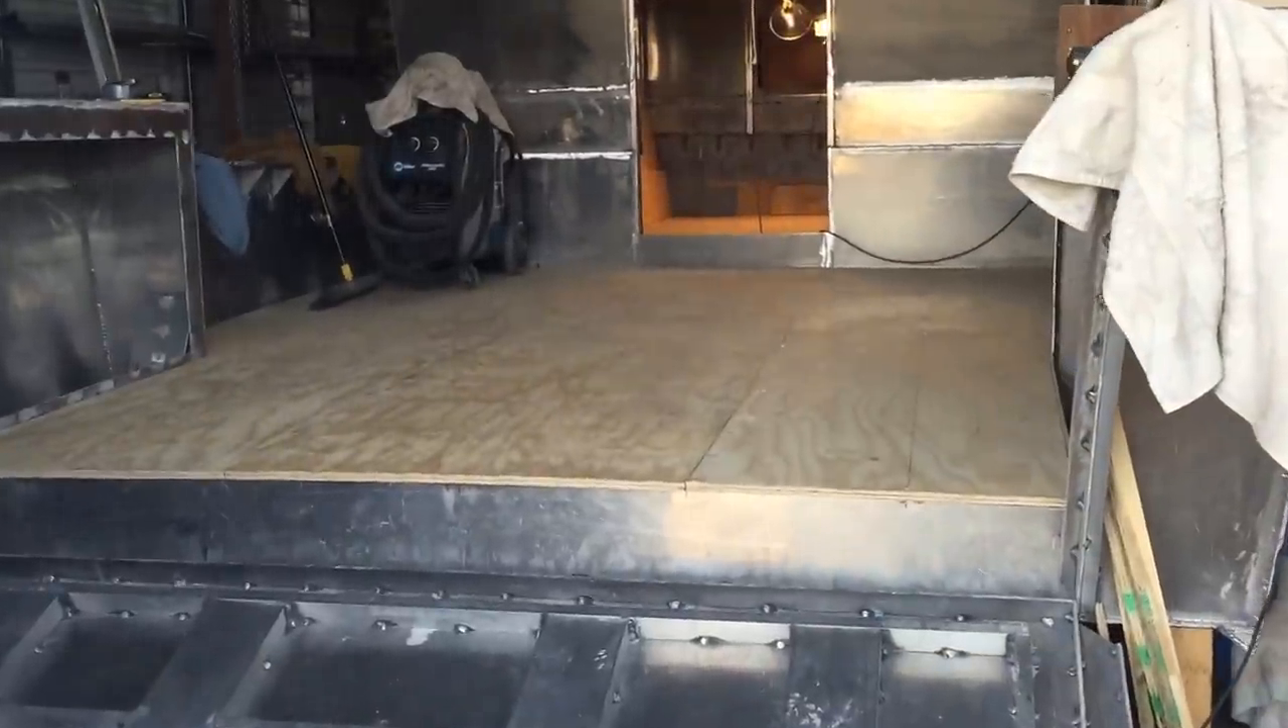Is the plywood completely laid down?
Yes.